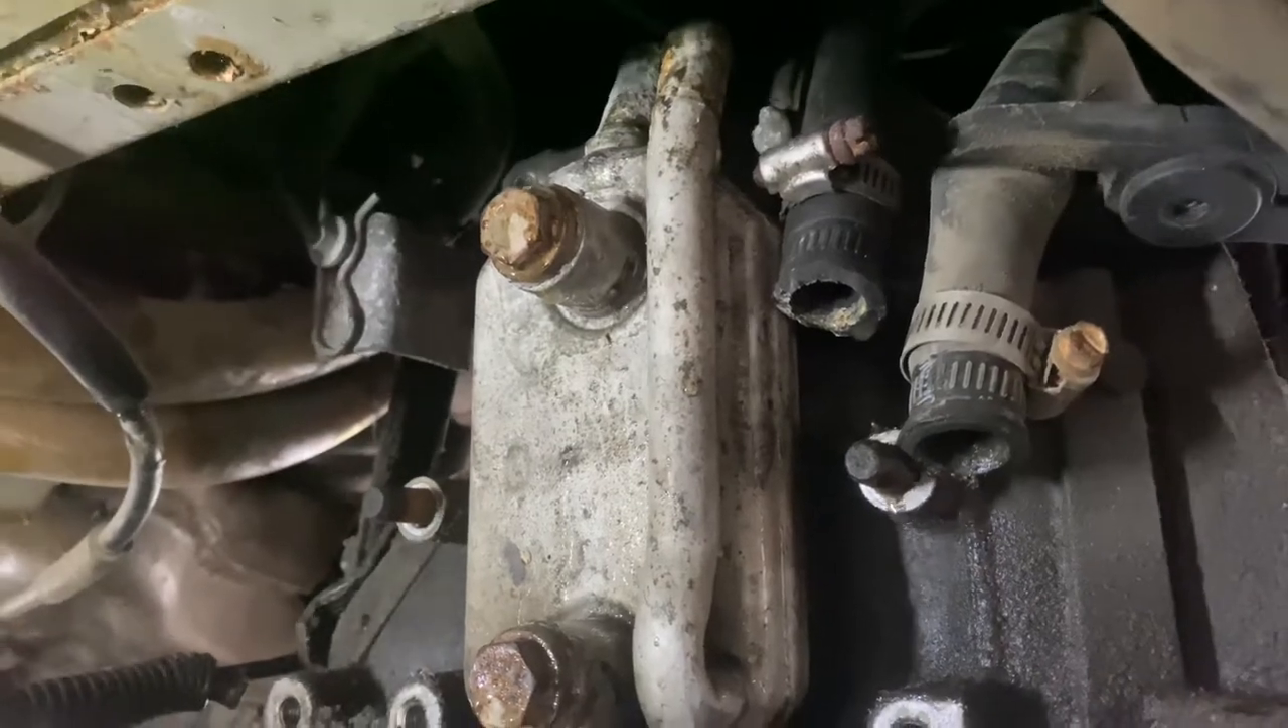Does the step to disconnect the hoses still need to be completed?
No.